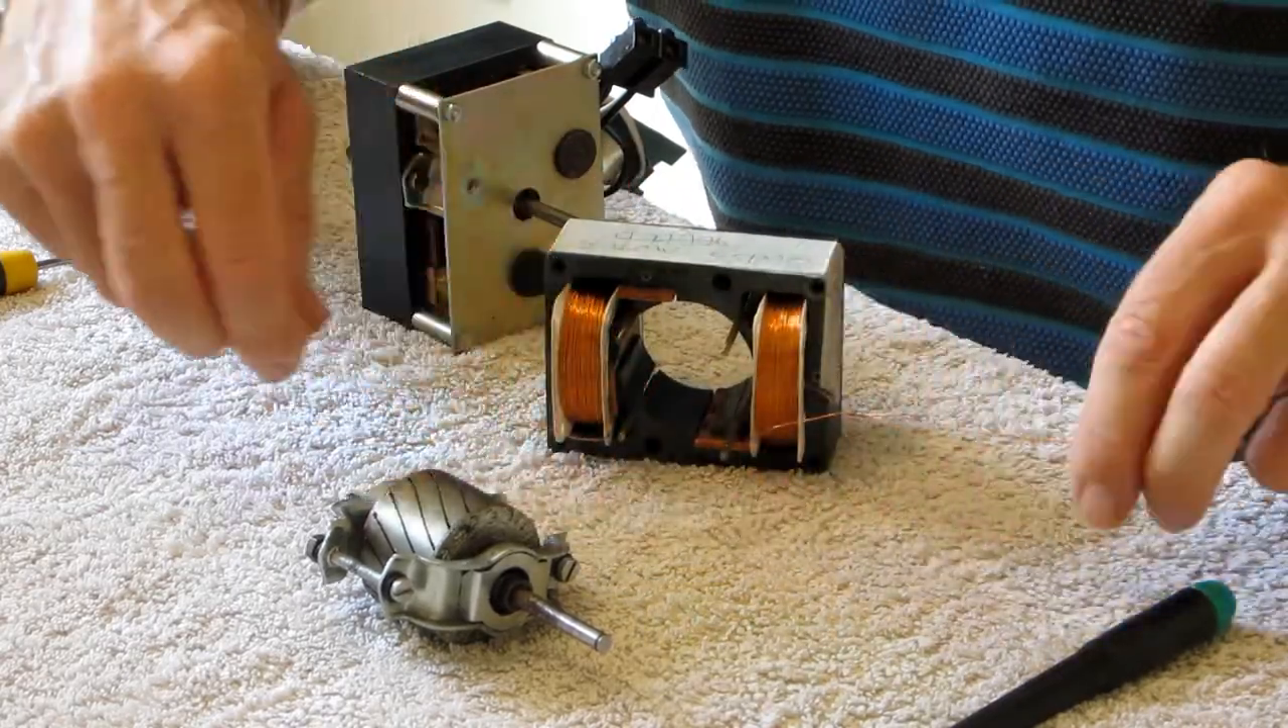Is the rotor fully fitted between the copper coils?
No.